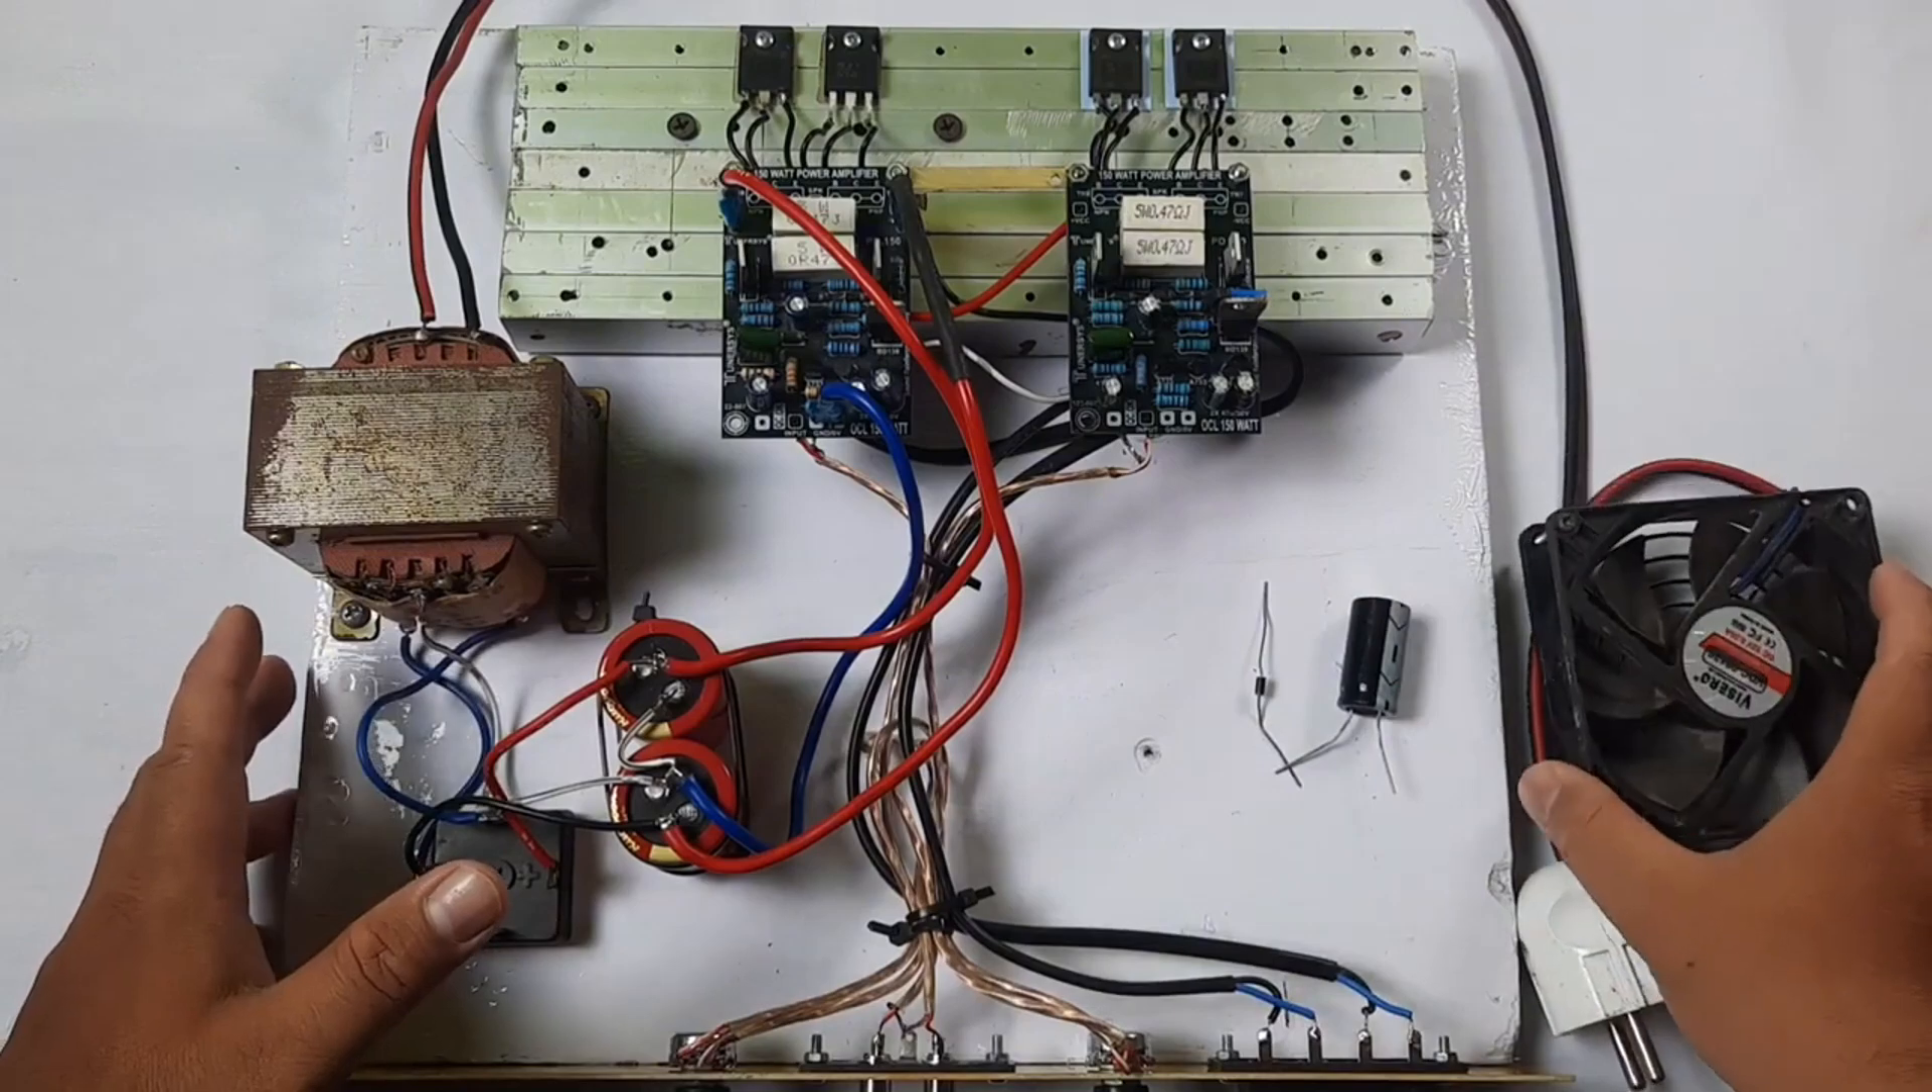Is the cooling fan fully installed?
No.